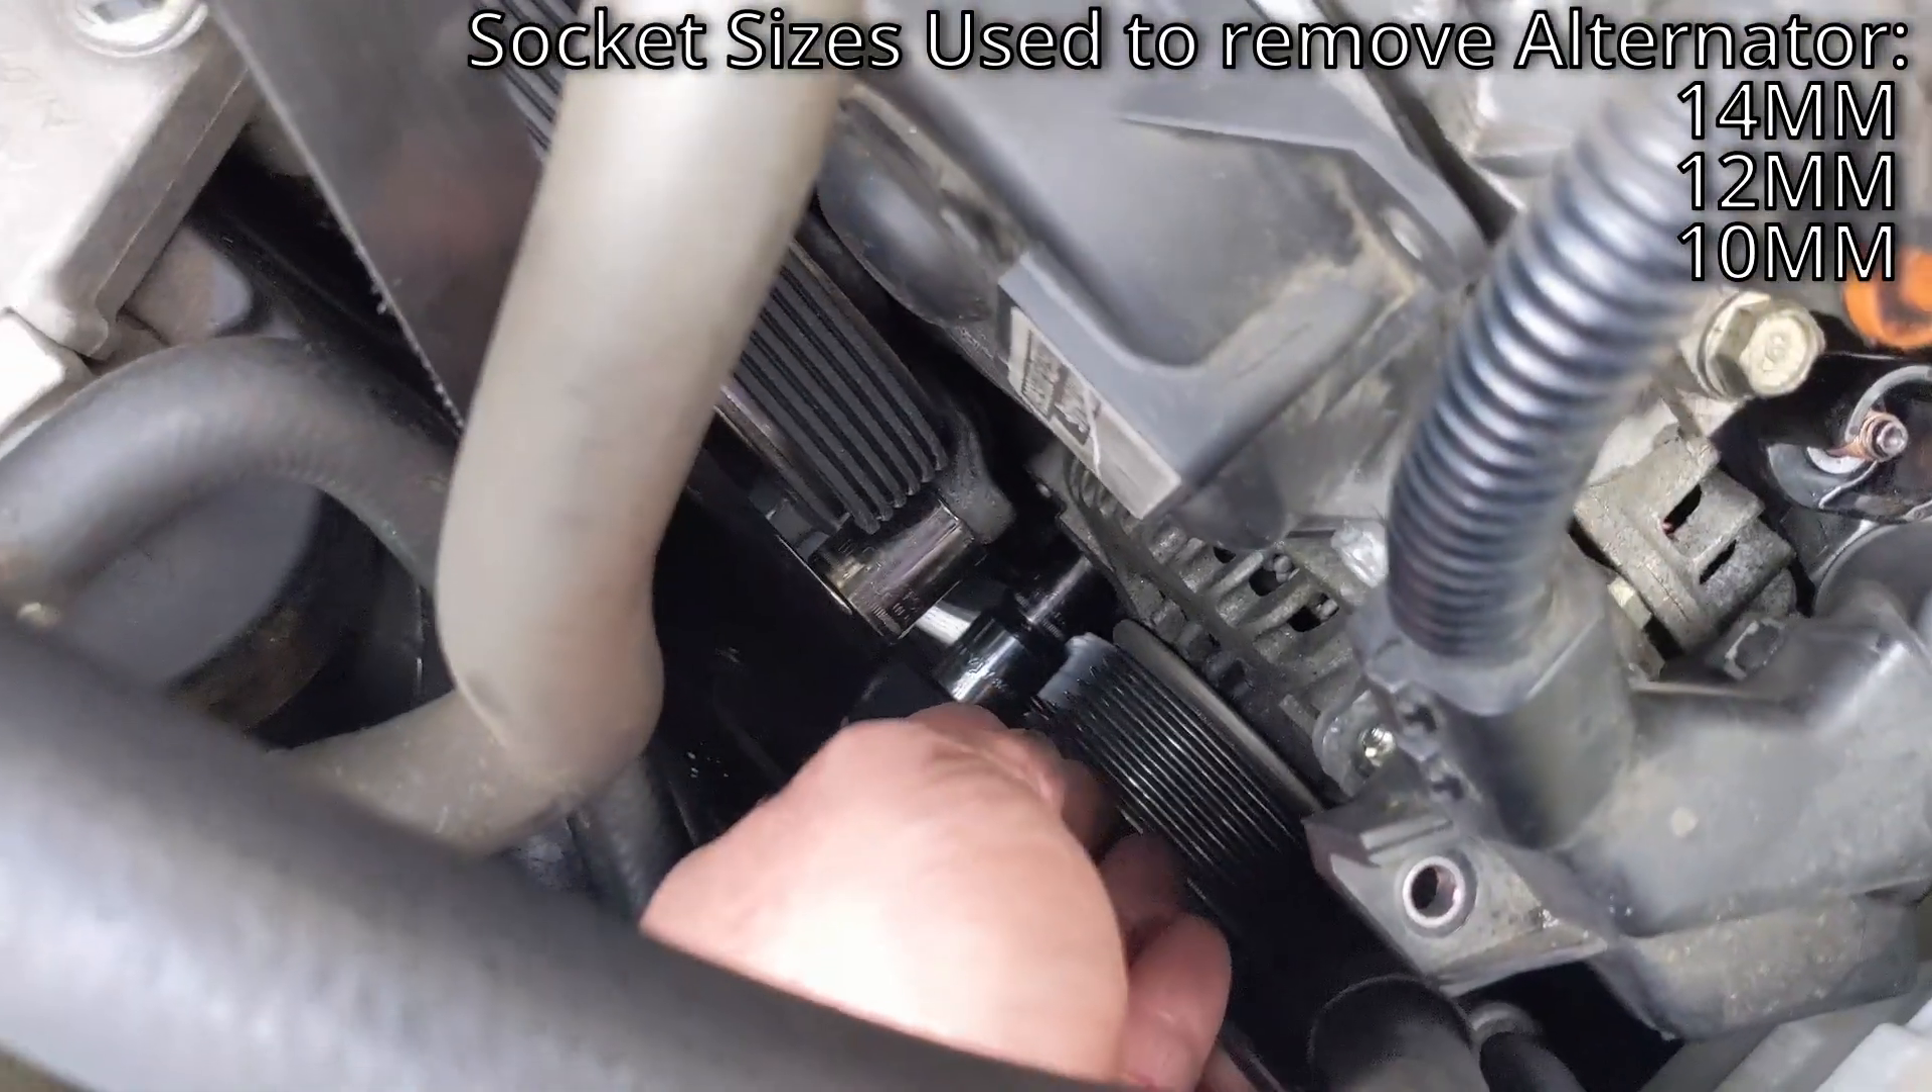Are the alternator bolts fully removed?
No.